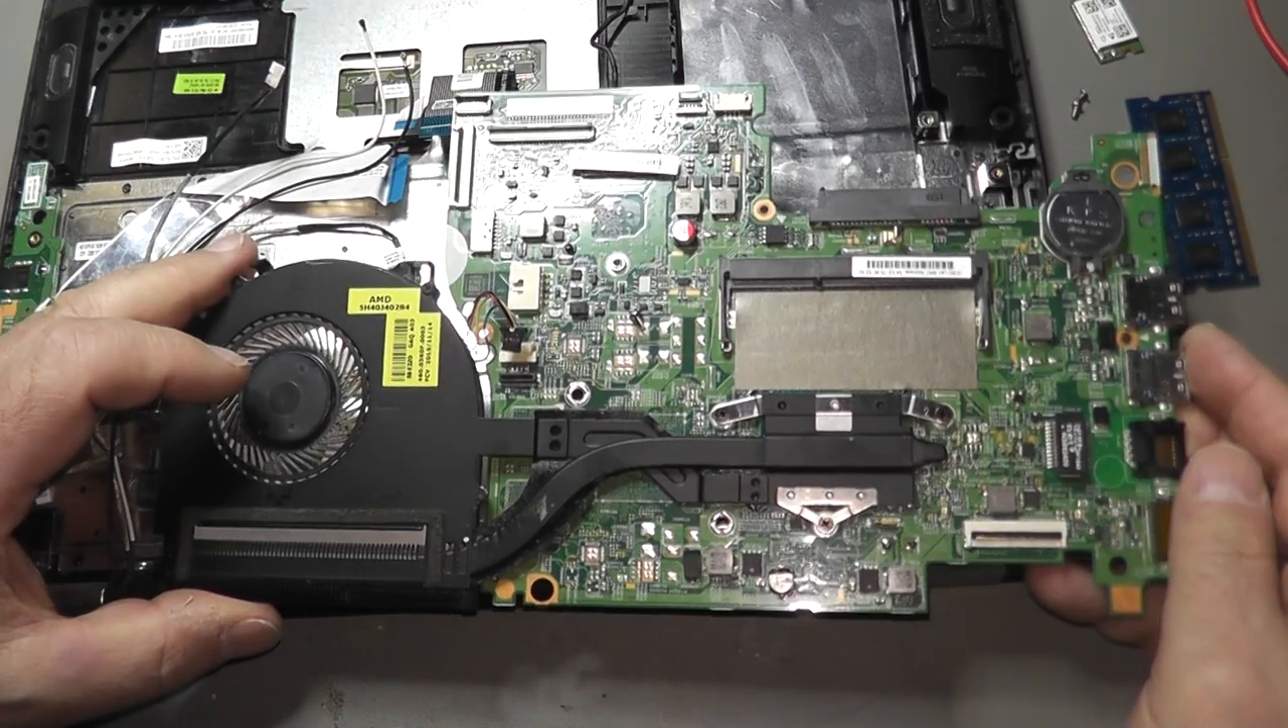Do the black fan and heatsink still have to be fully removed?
Yes.